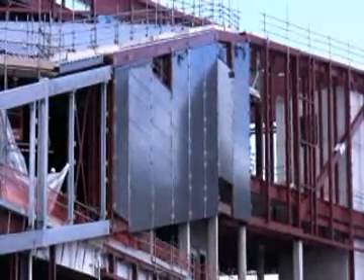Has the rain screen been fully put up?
No.